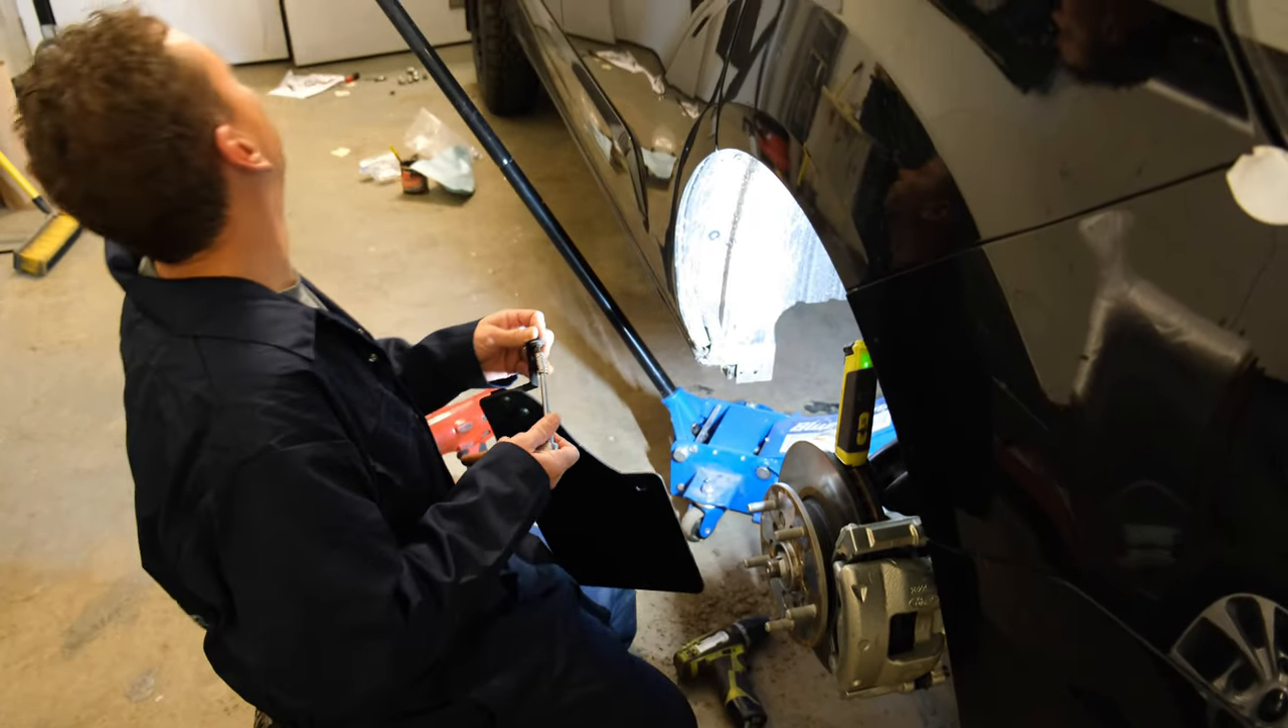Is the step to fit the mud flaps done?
No.